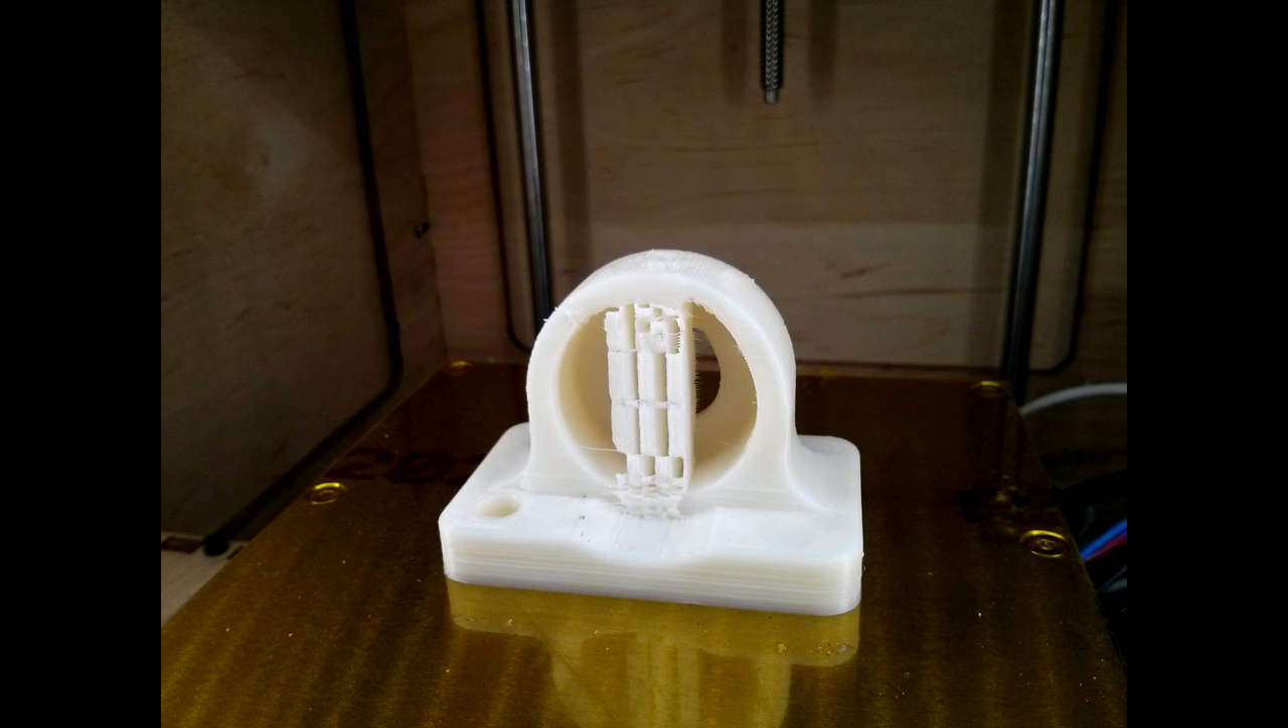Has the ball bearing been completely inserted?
No.